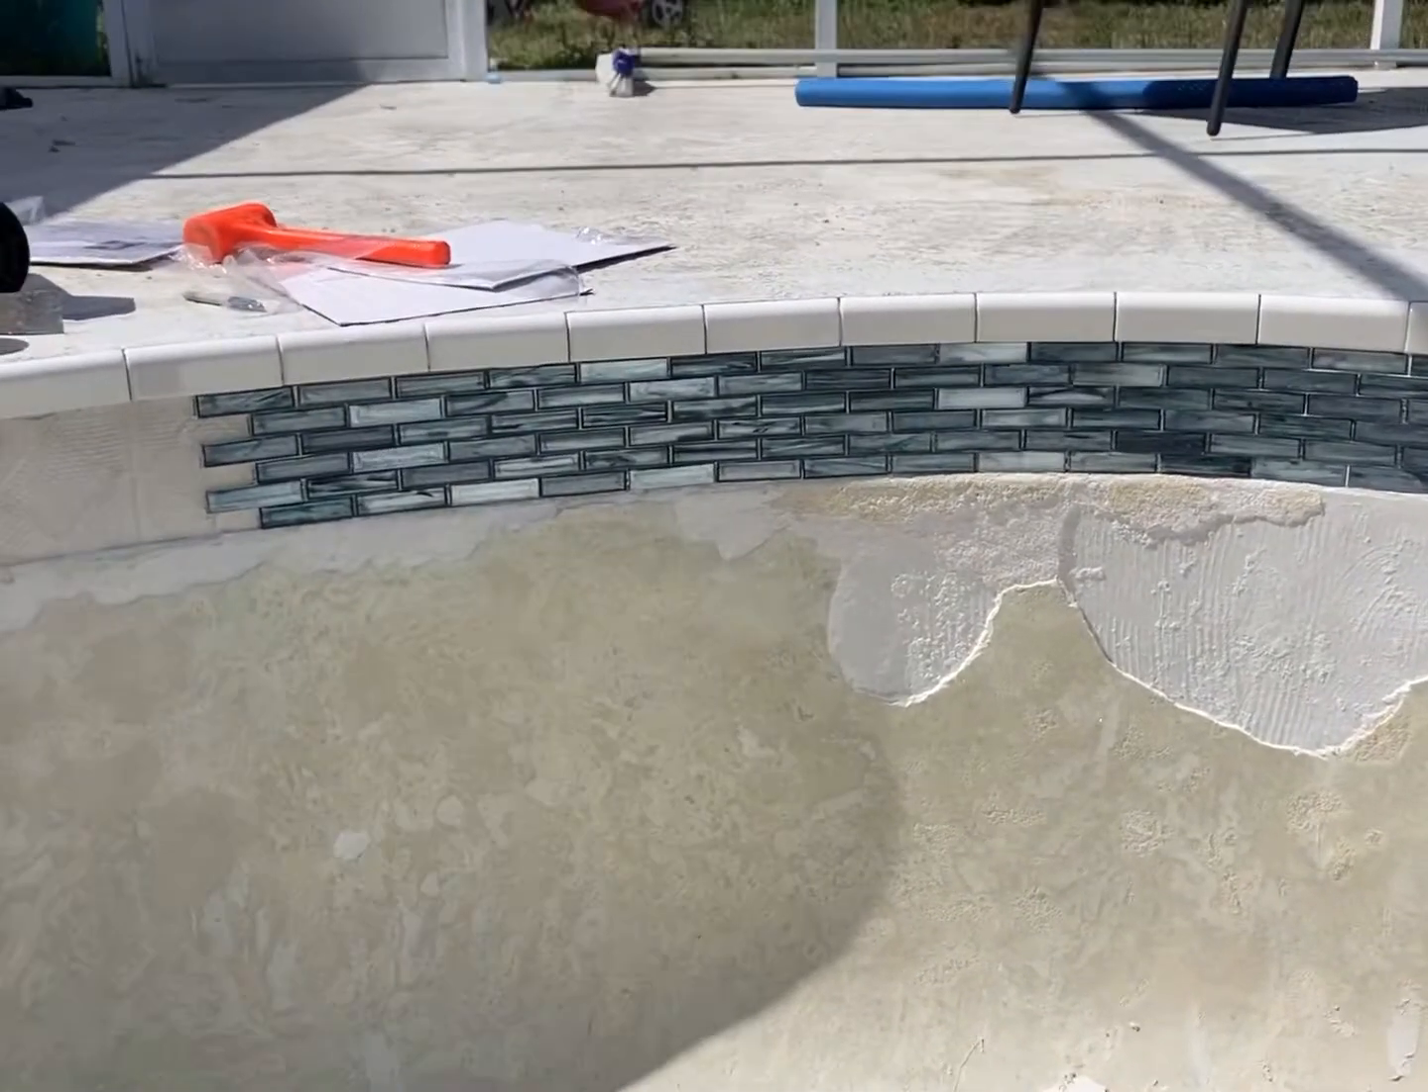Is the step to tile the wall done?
No.